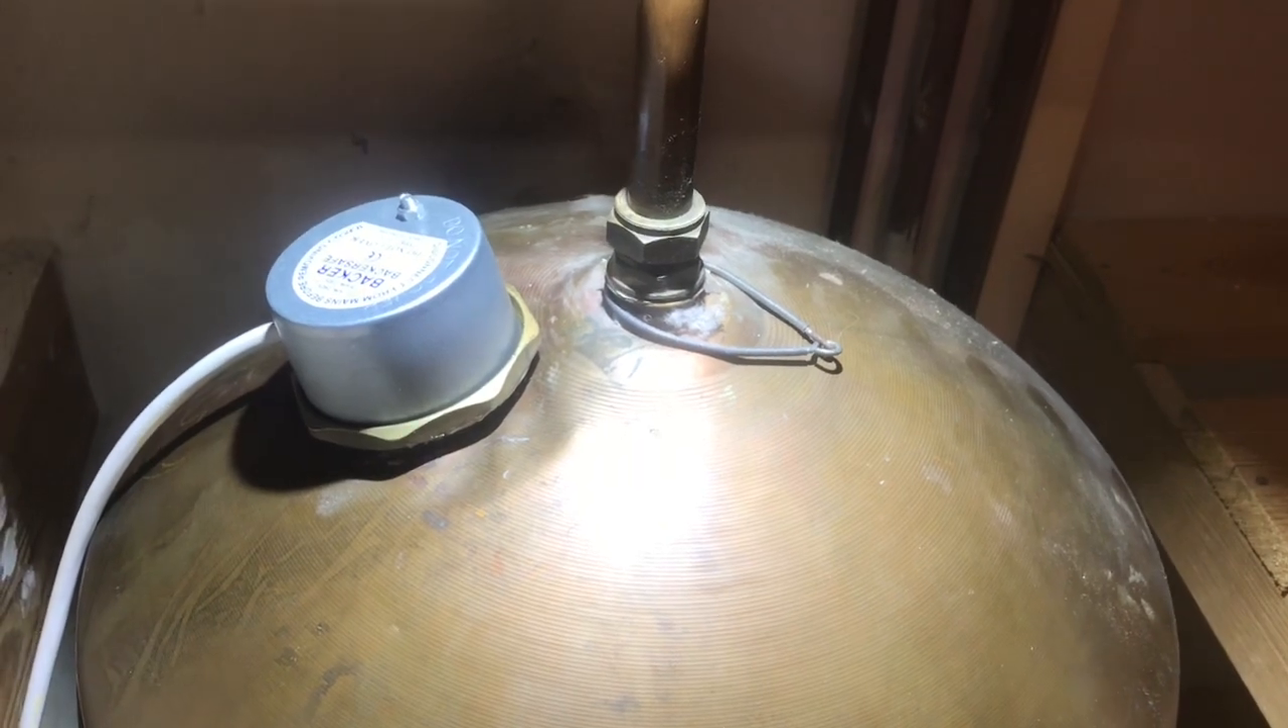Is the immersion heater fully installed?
Yes.